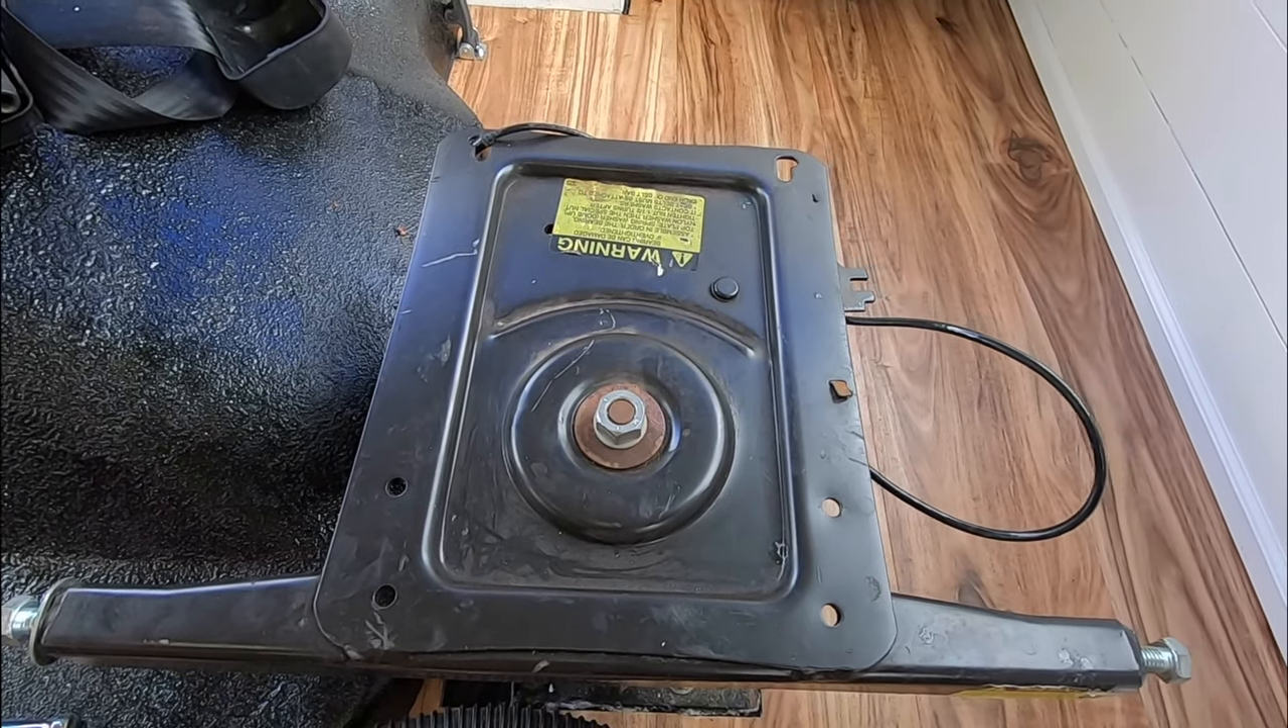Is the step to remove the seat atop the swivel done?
Yes.